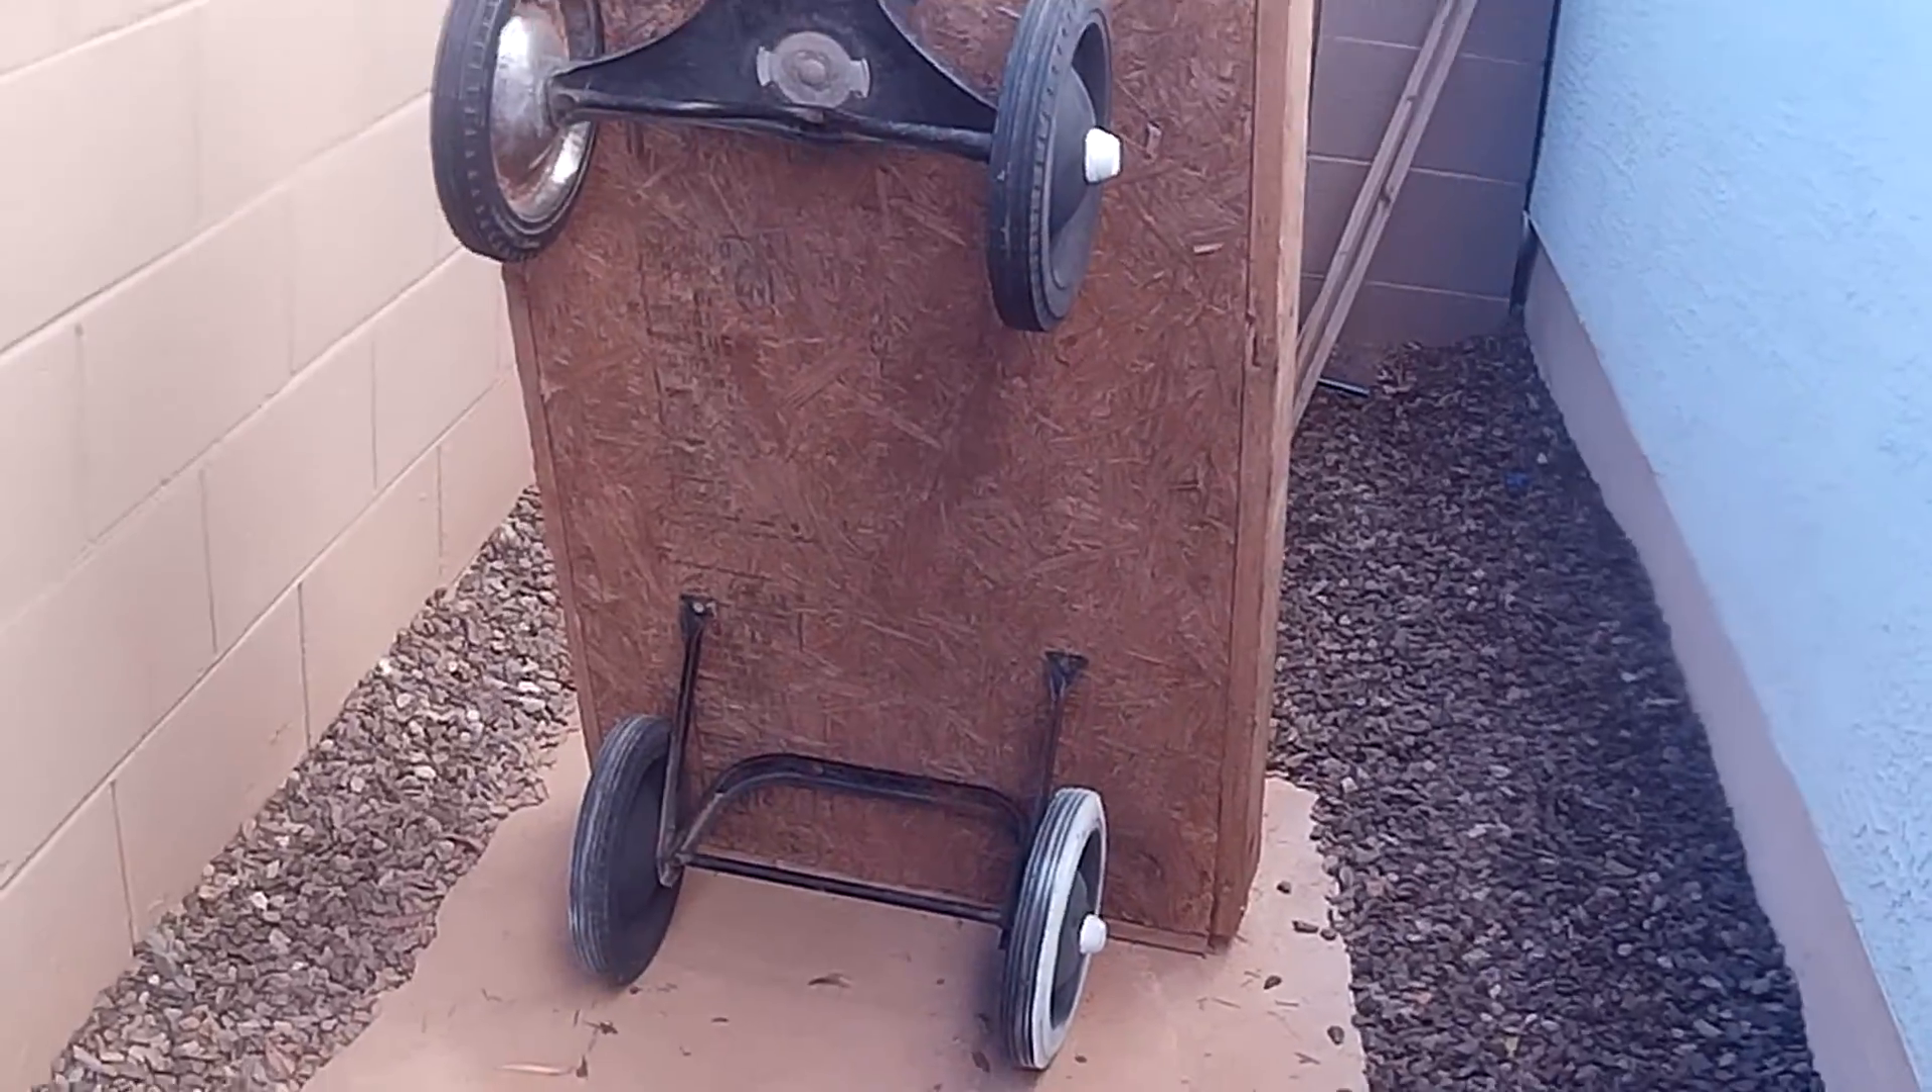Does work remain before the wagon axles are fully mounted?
No.